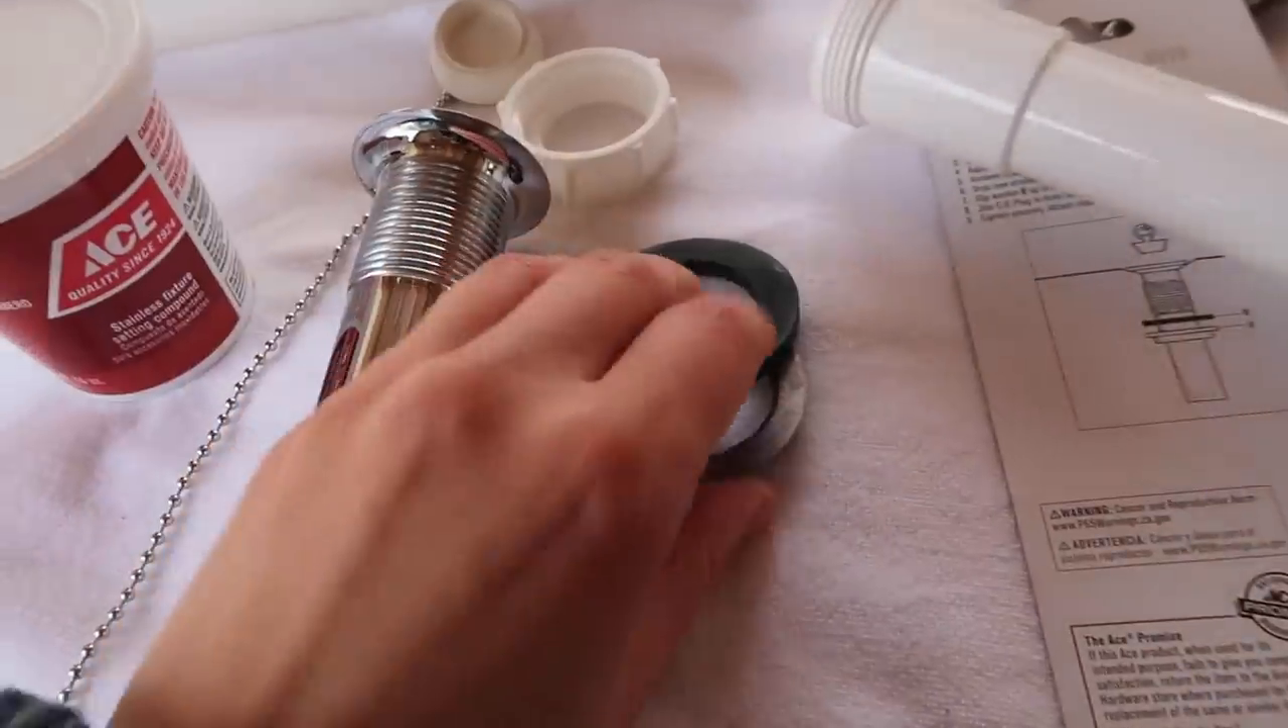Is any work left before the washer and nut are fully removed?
No.